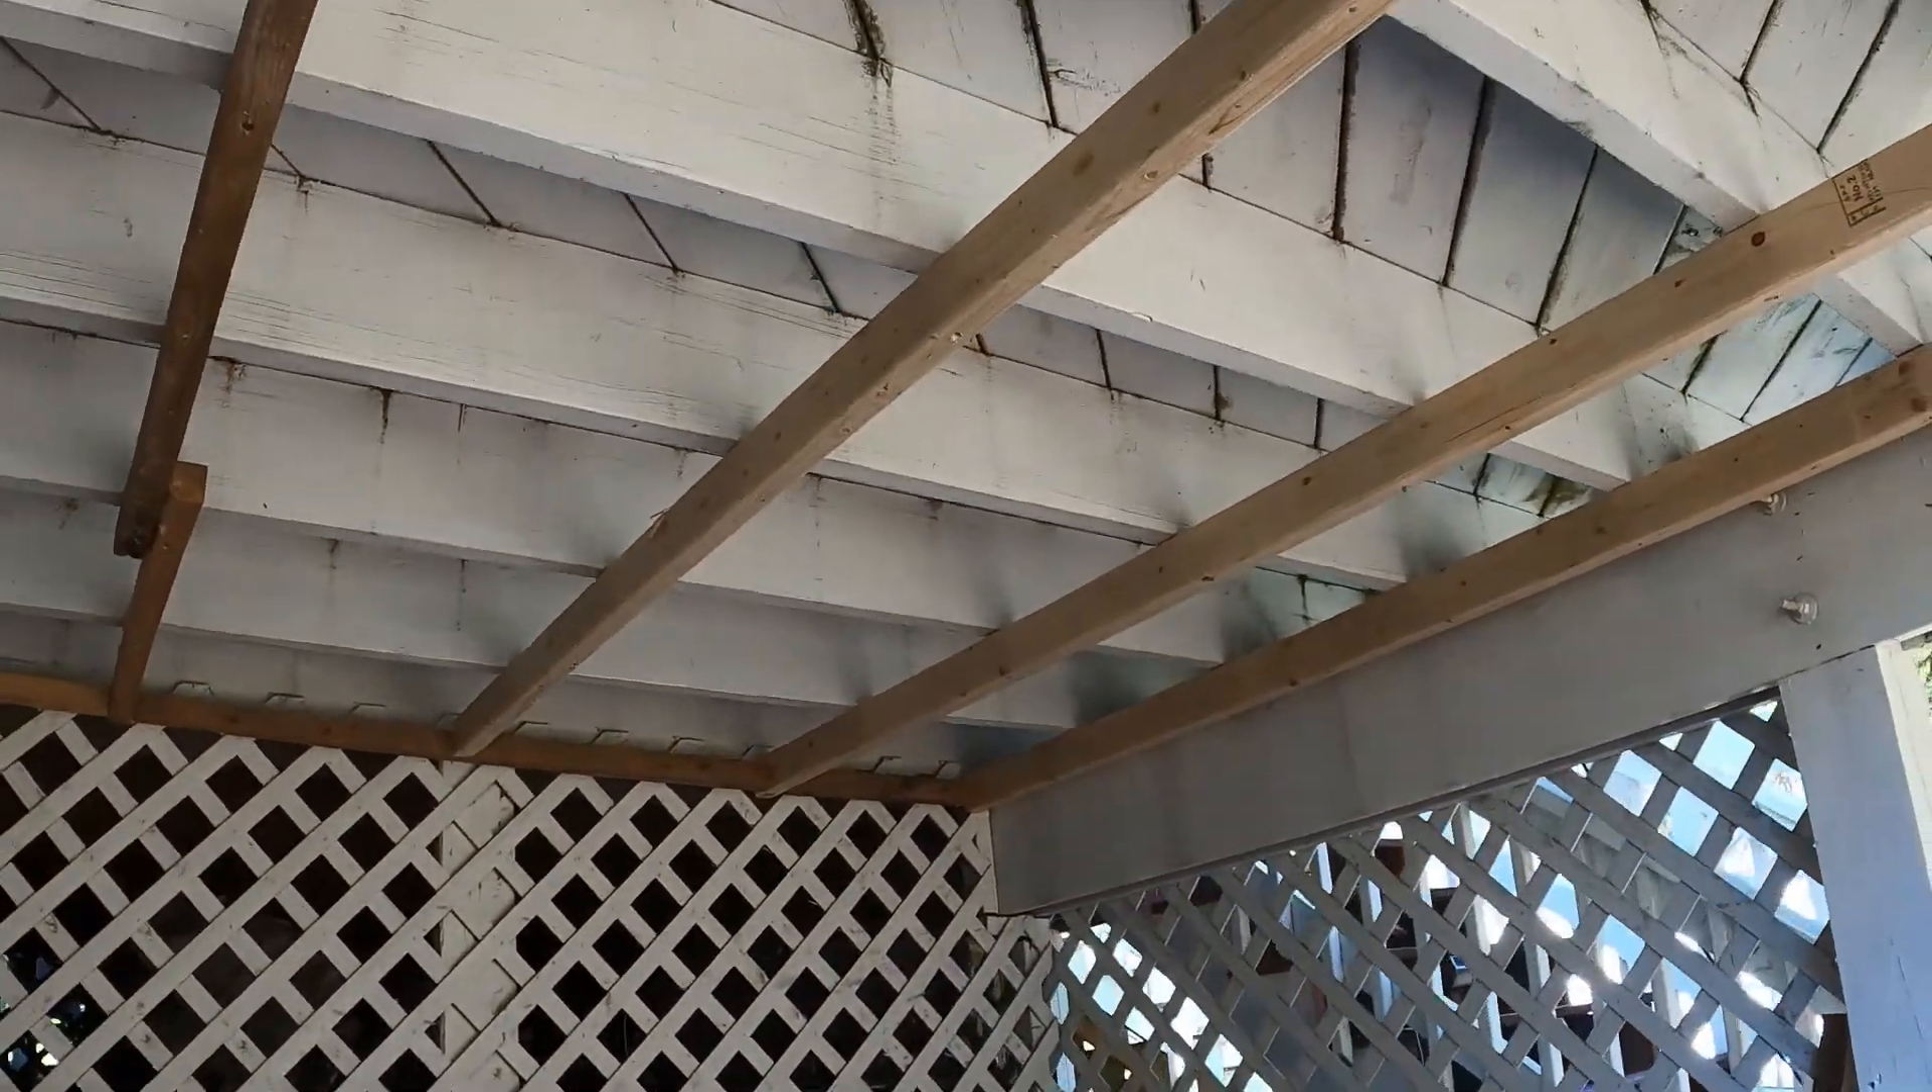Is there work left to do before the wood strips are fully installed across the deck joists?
No.